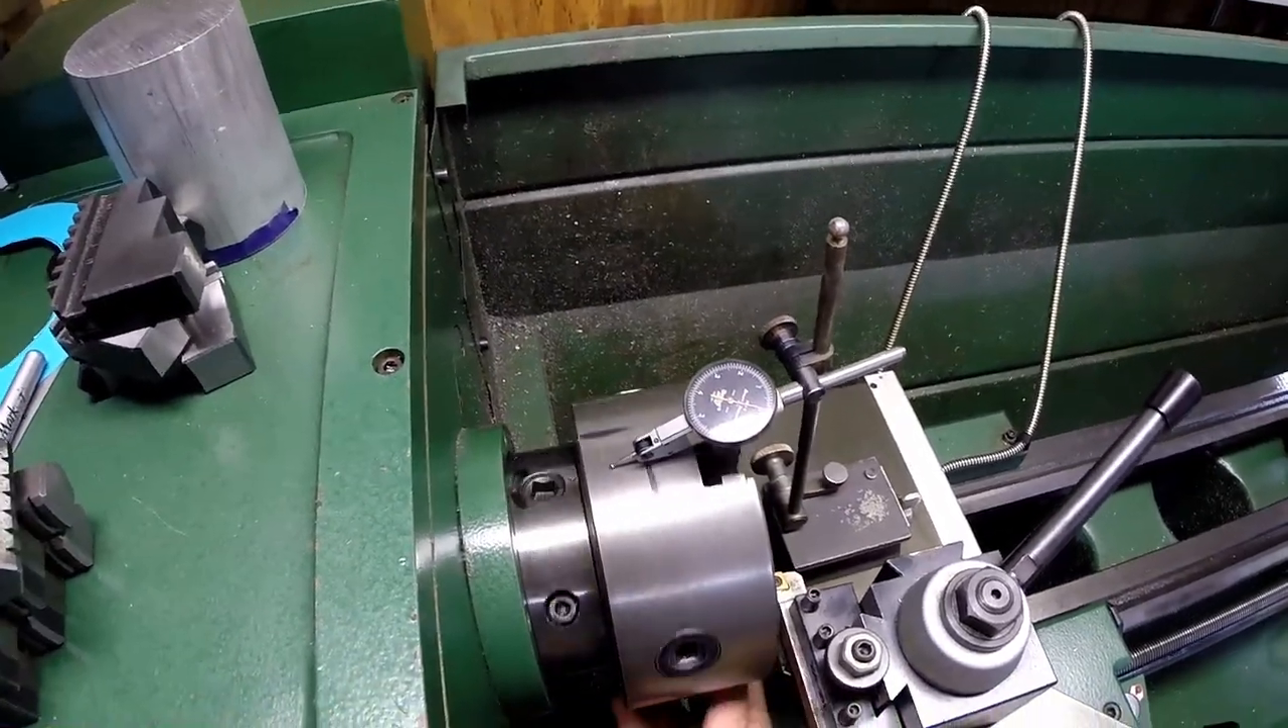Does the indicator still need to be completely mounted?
No.